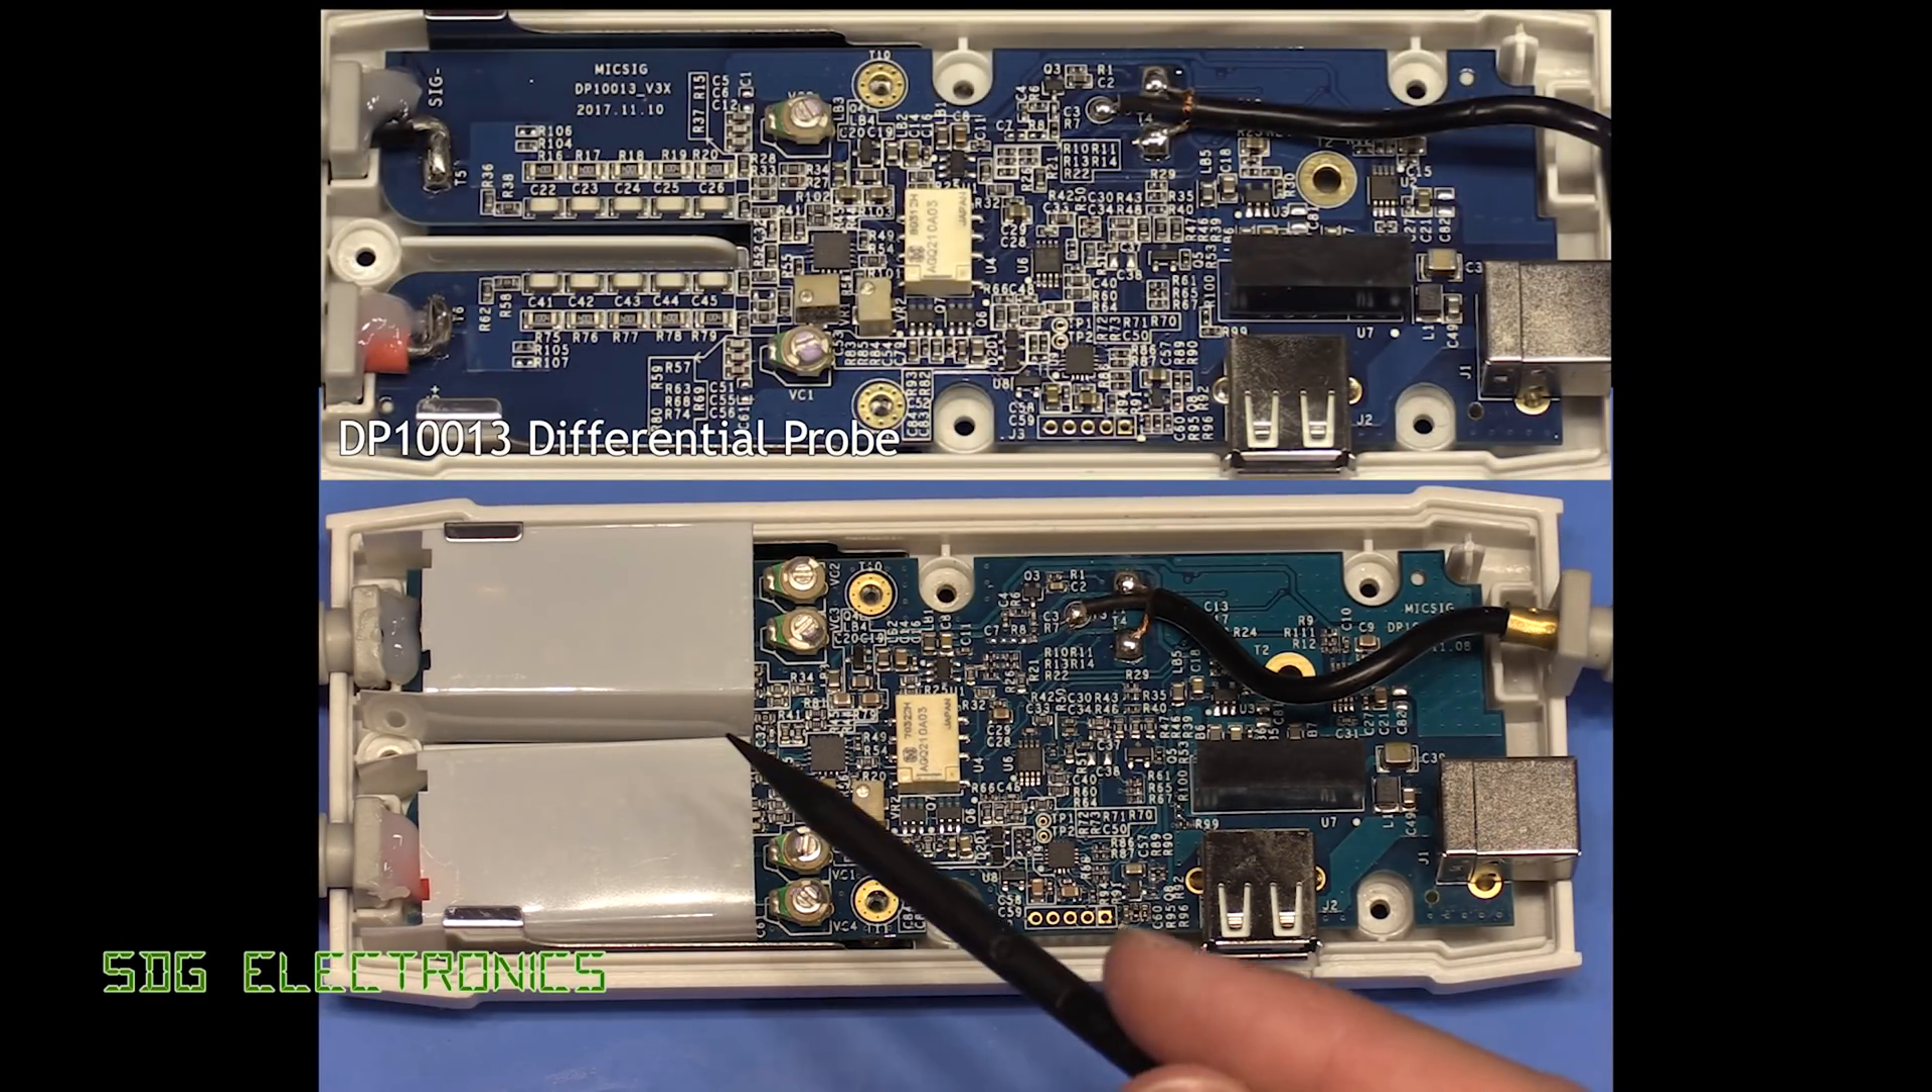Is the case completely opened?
Yes.